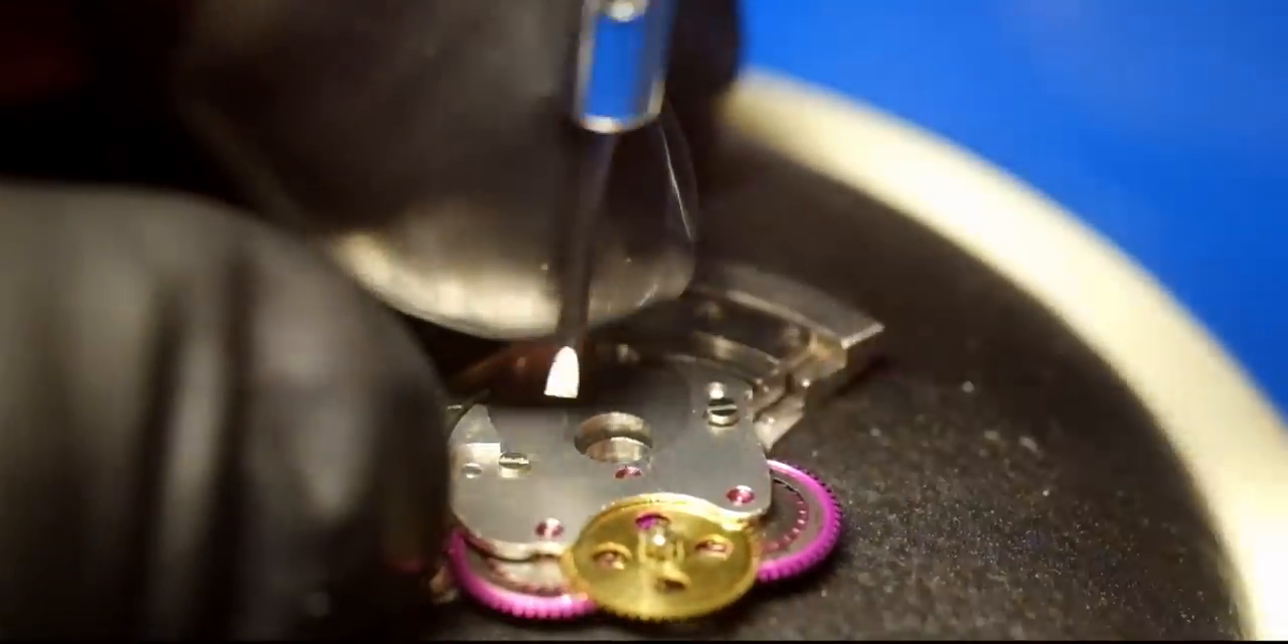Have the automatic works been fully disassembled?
No.